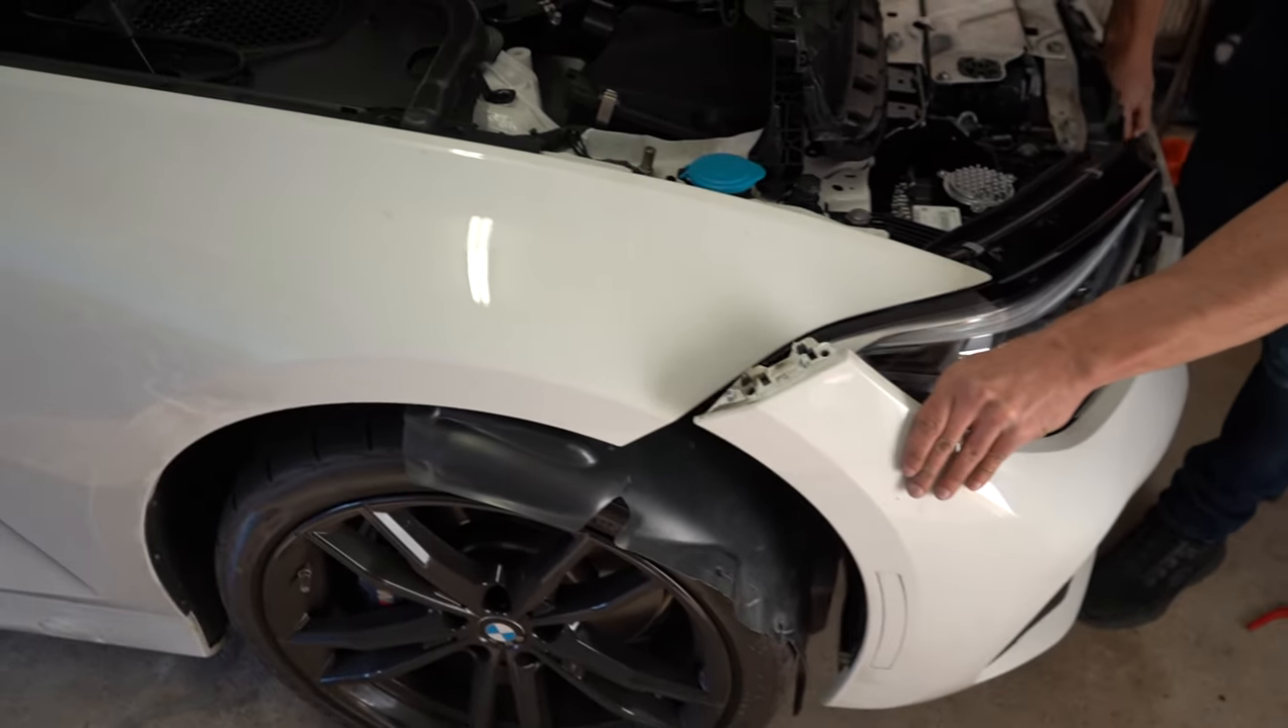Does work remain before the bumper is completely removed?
Yes.